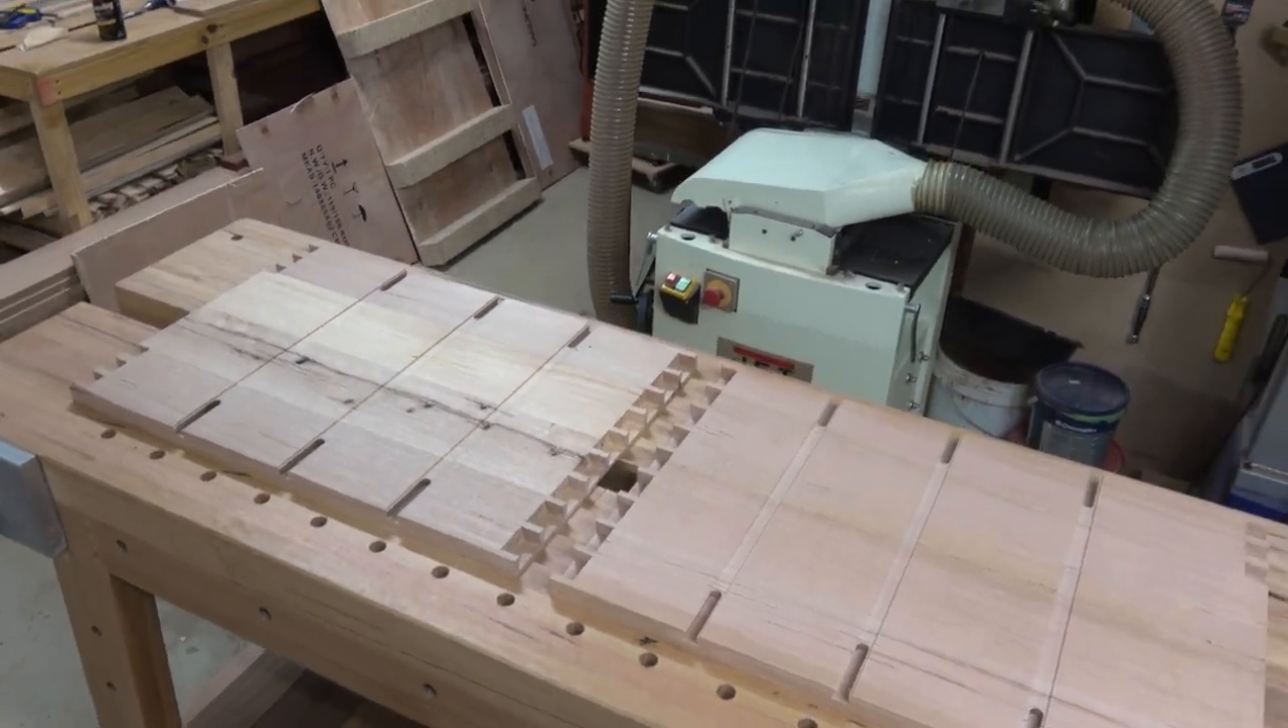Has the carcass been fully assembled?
No.